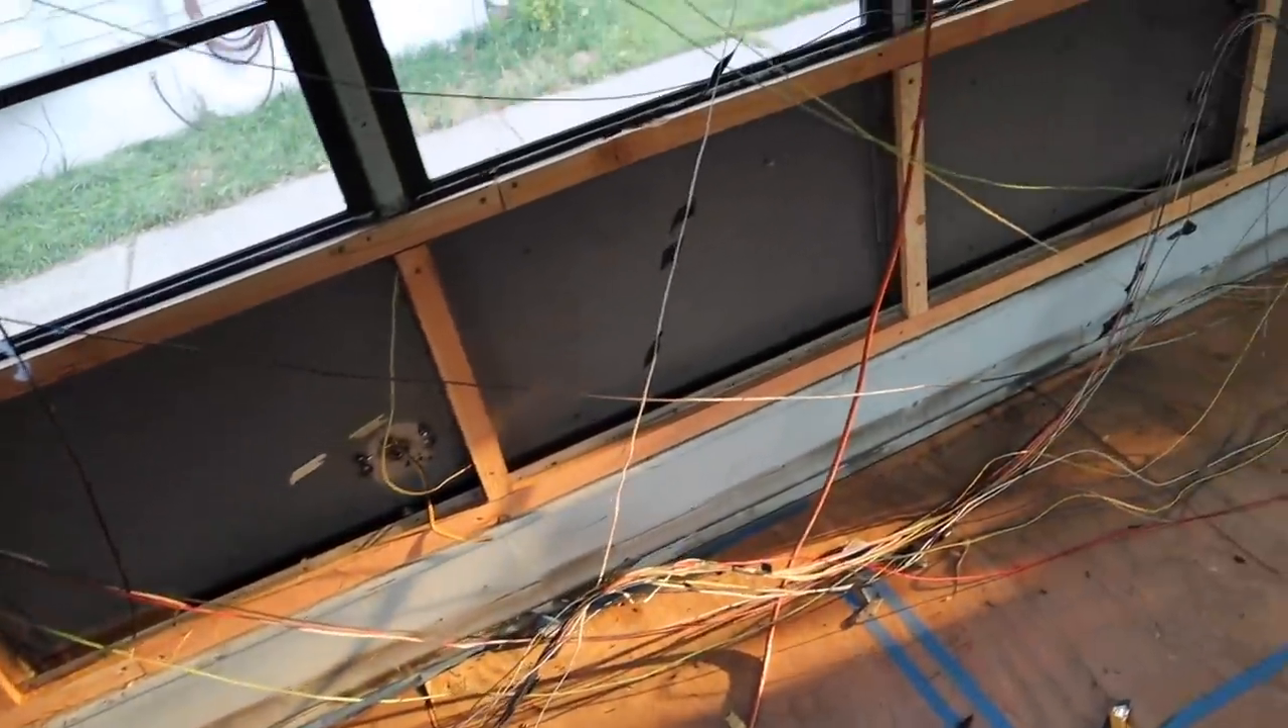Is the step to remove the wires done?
No.